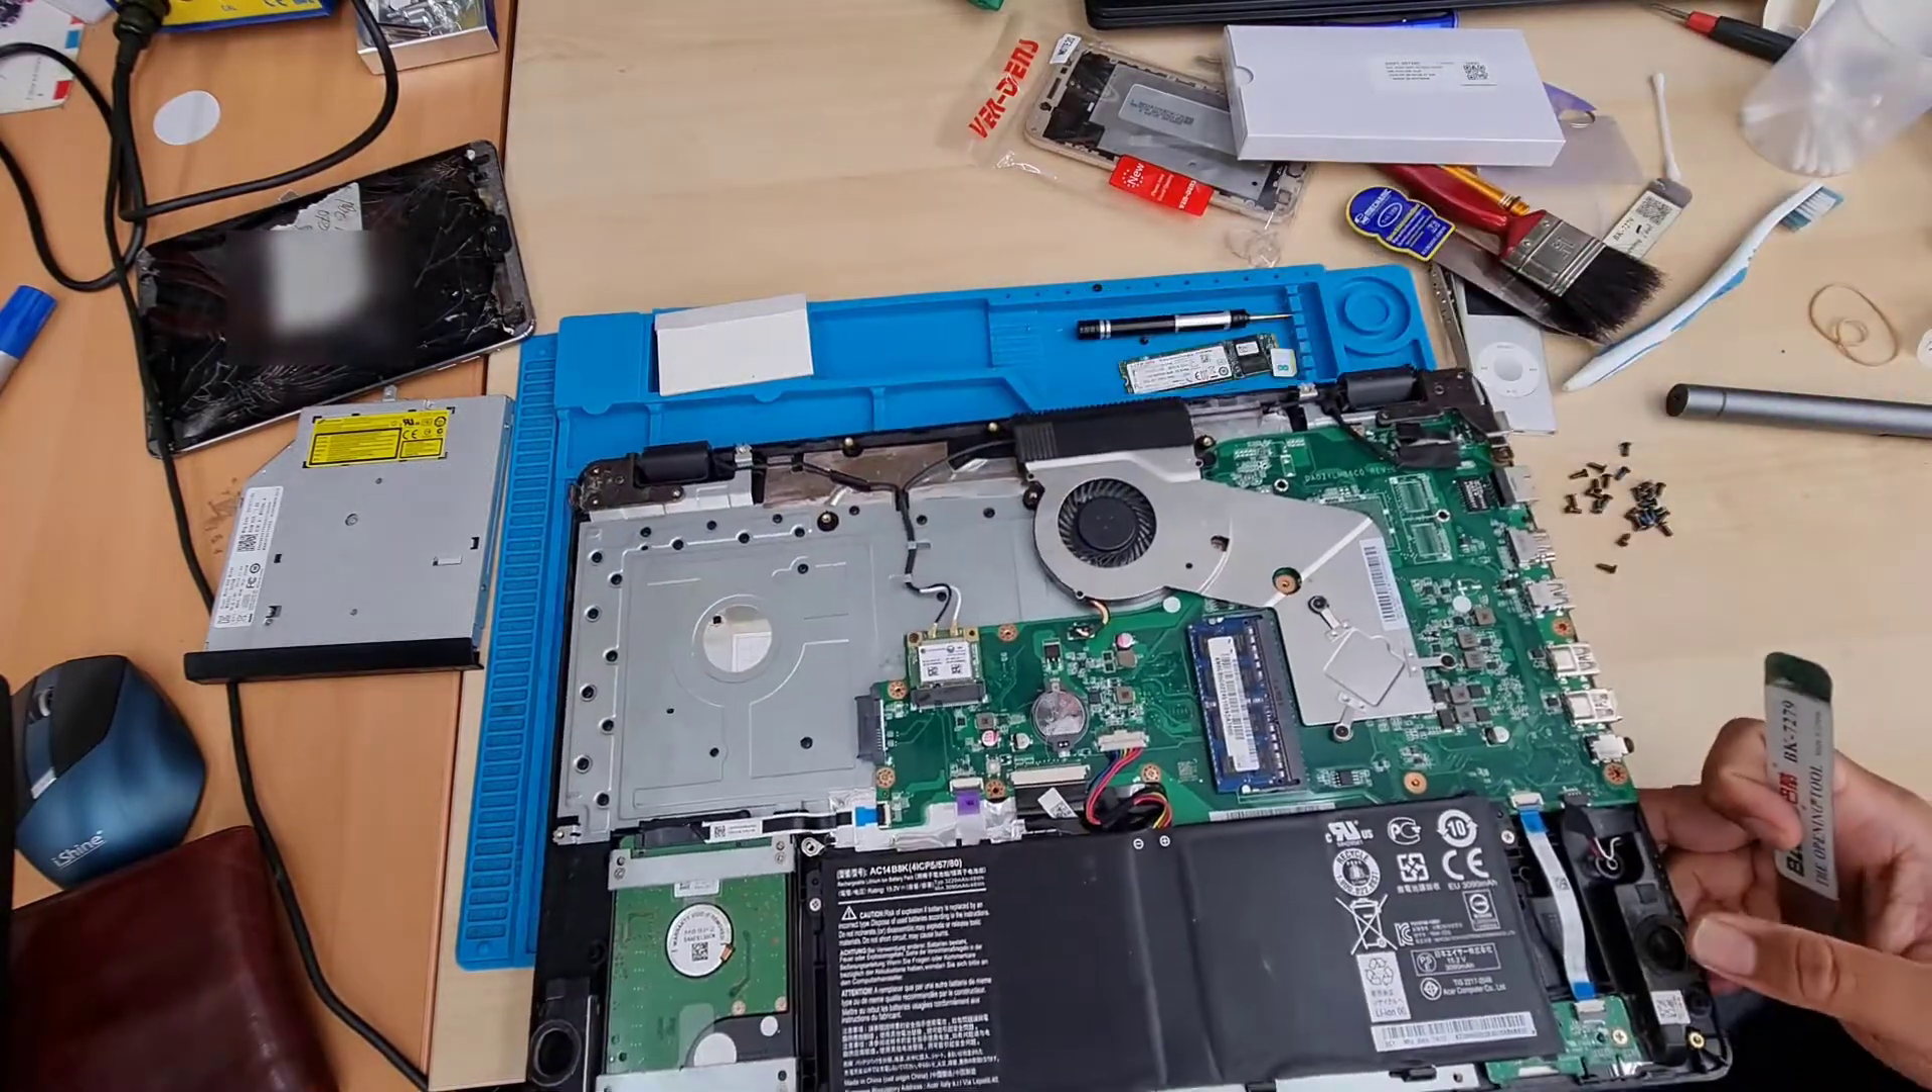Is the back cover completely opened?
Yes.